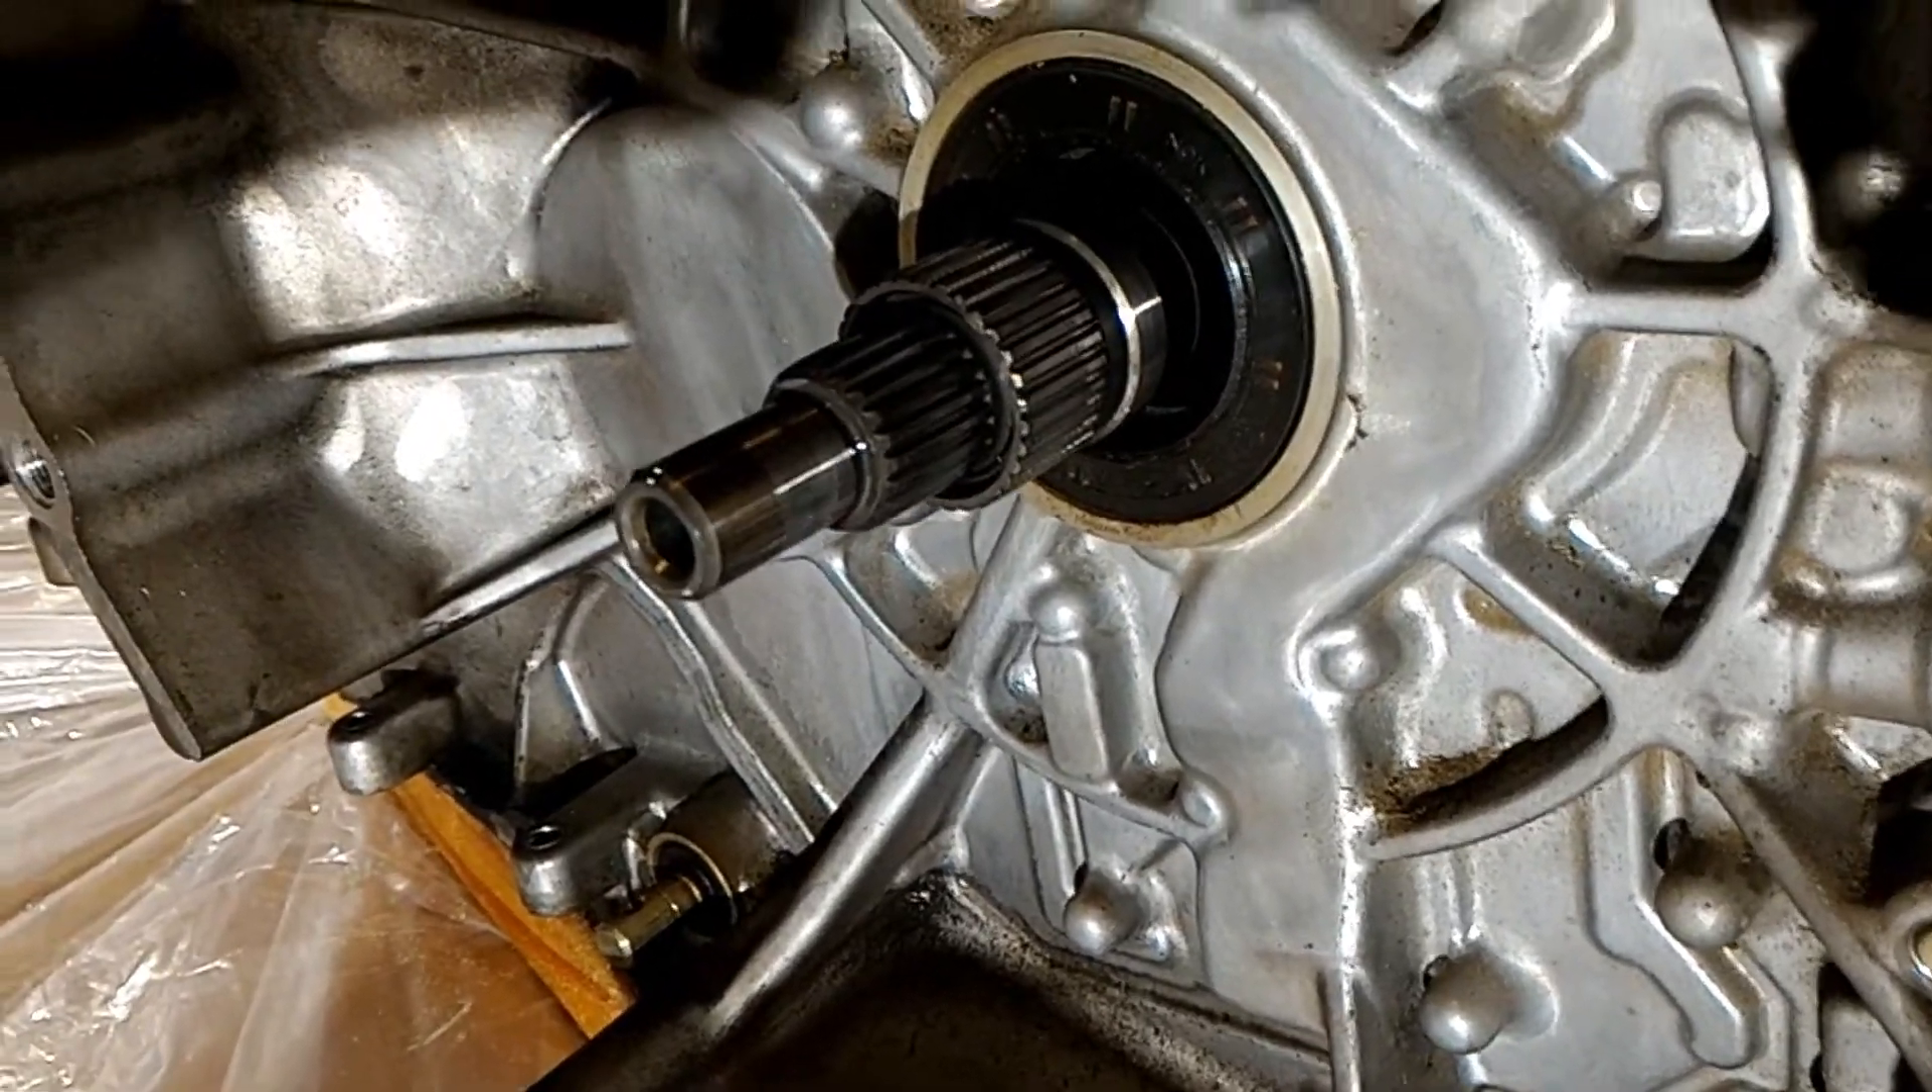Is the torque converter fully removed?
Yes.